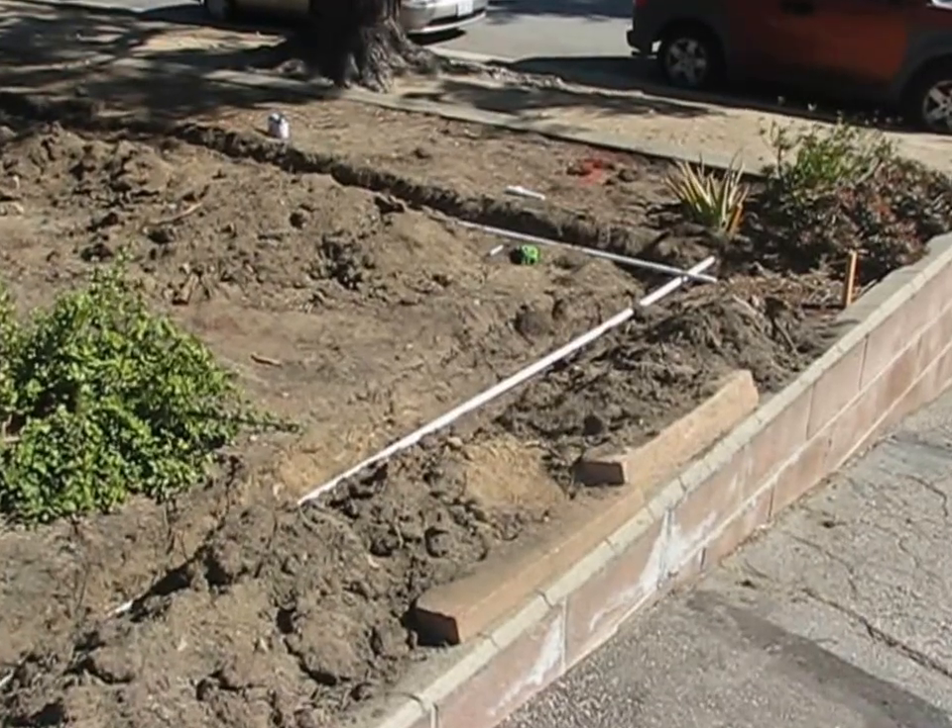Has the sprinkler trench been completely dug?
Yes.